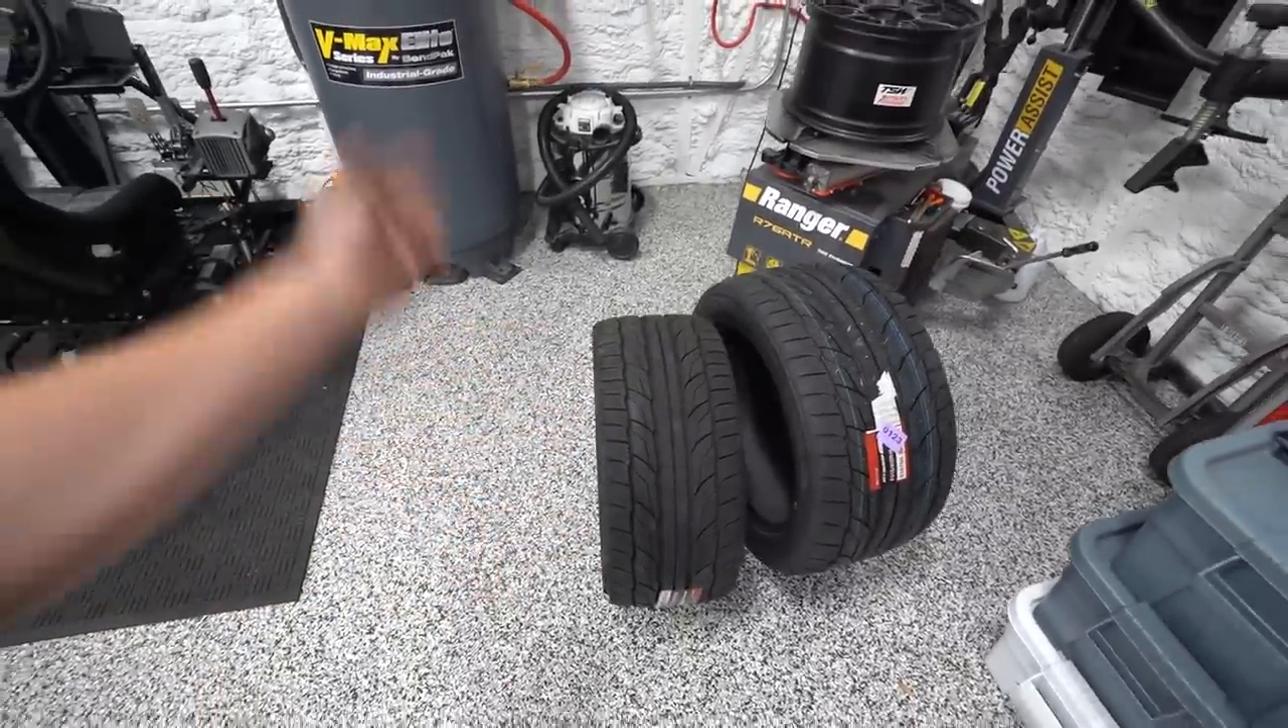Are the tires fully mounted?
No.